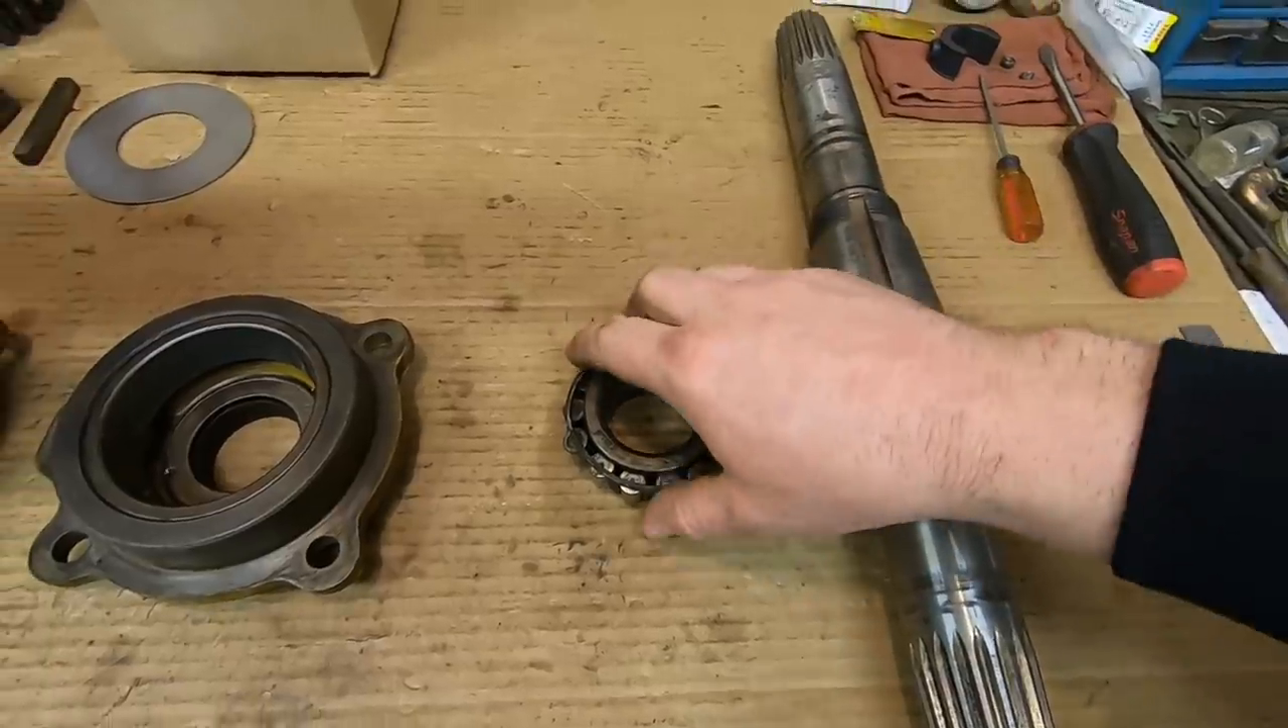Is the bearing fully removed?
Yes.